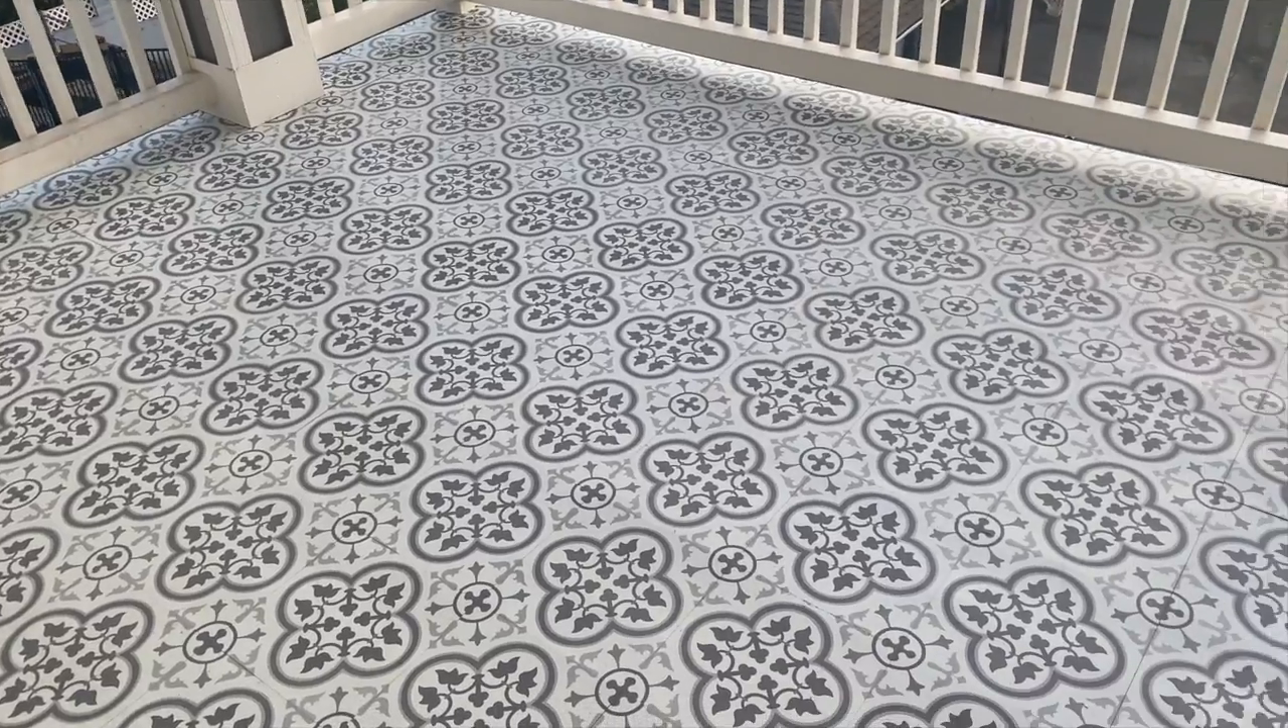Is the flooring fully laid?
Yes.